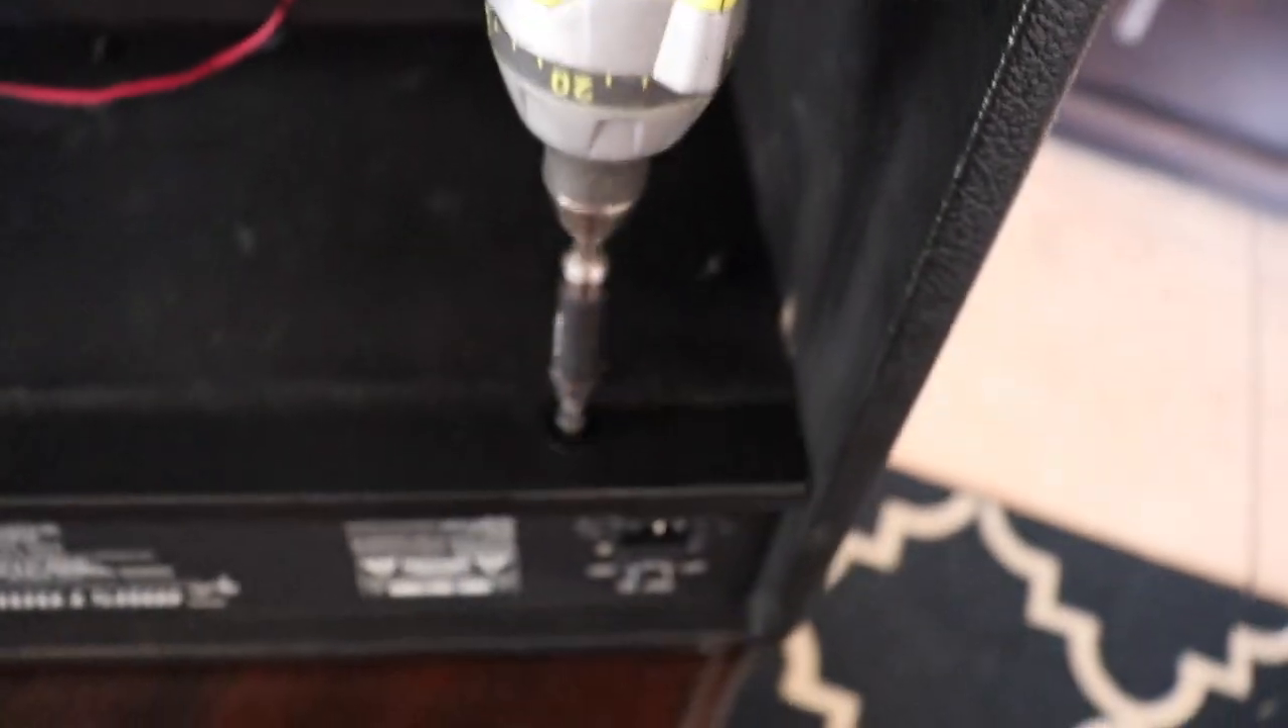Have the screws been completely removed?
No.